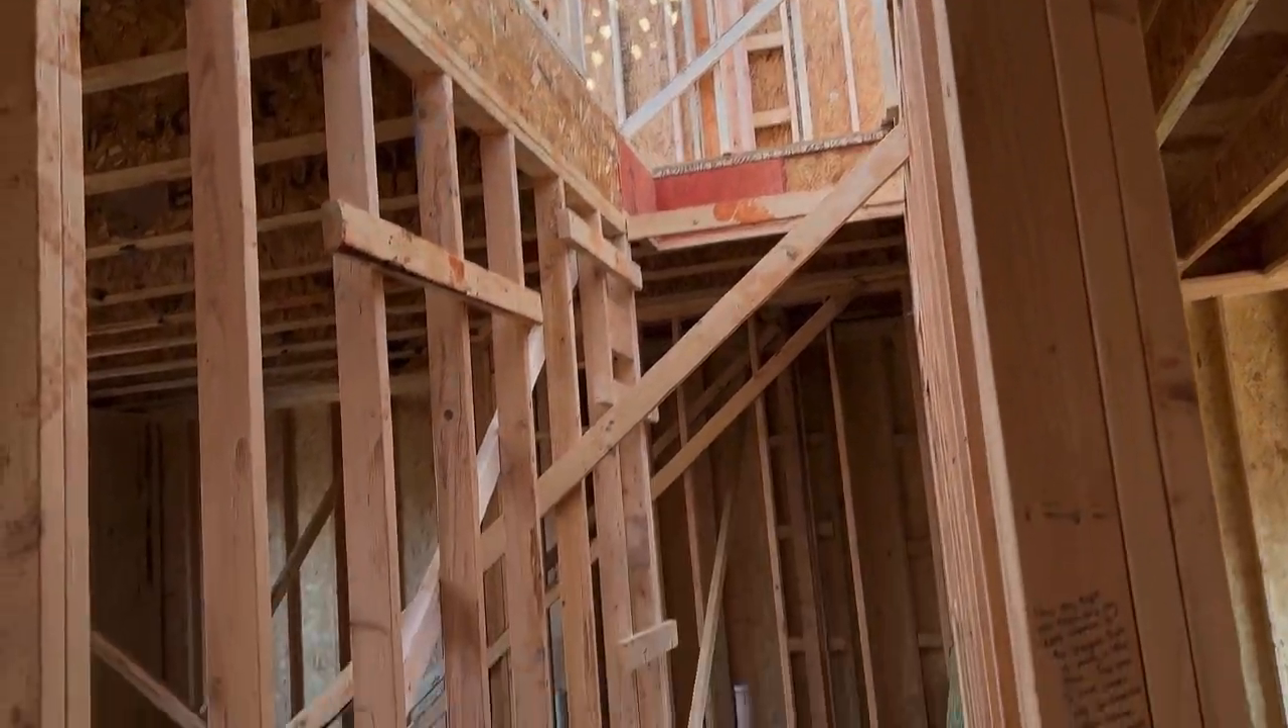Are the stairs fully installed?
No.